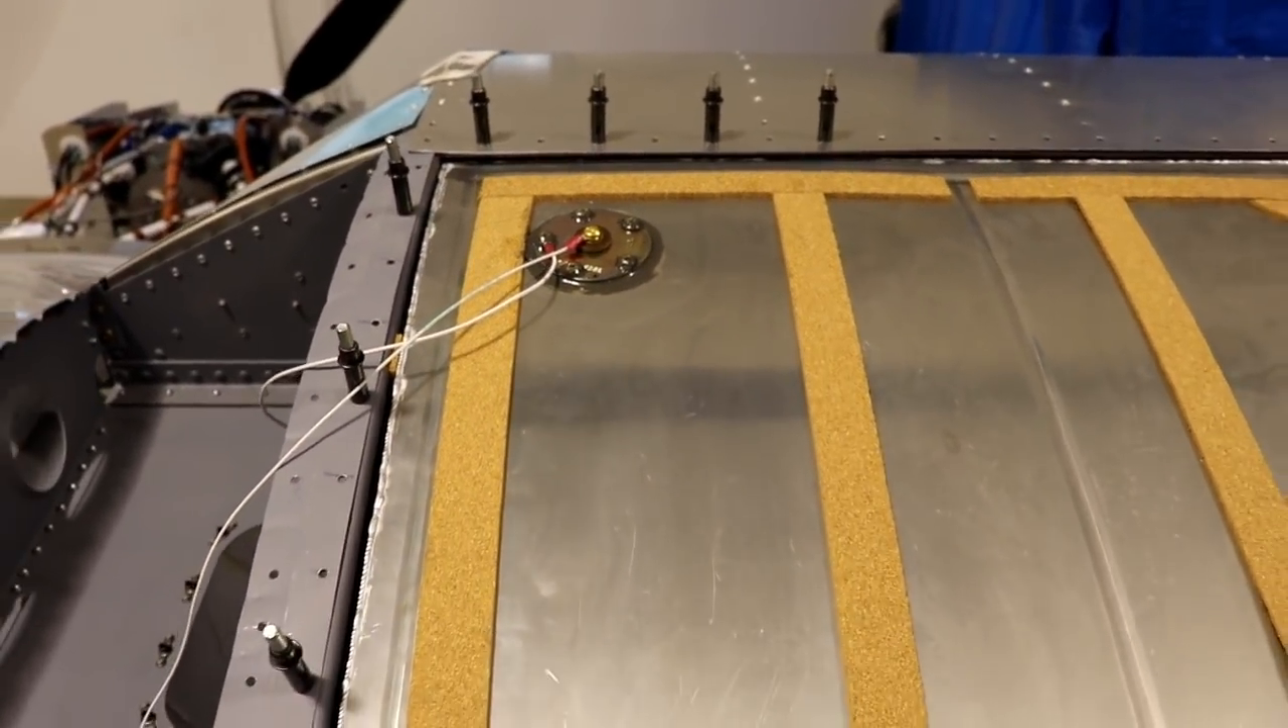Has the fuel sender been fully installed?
Yes.